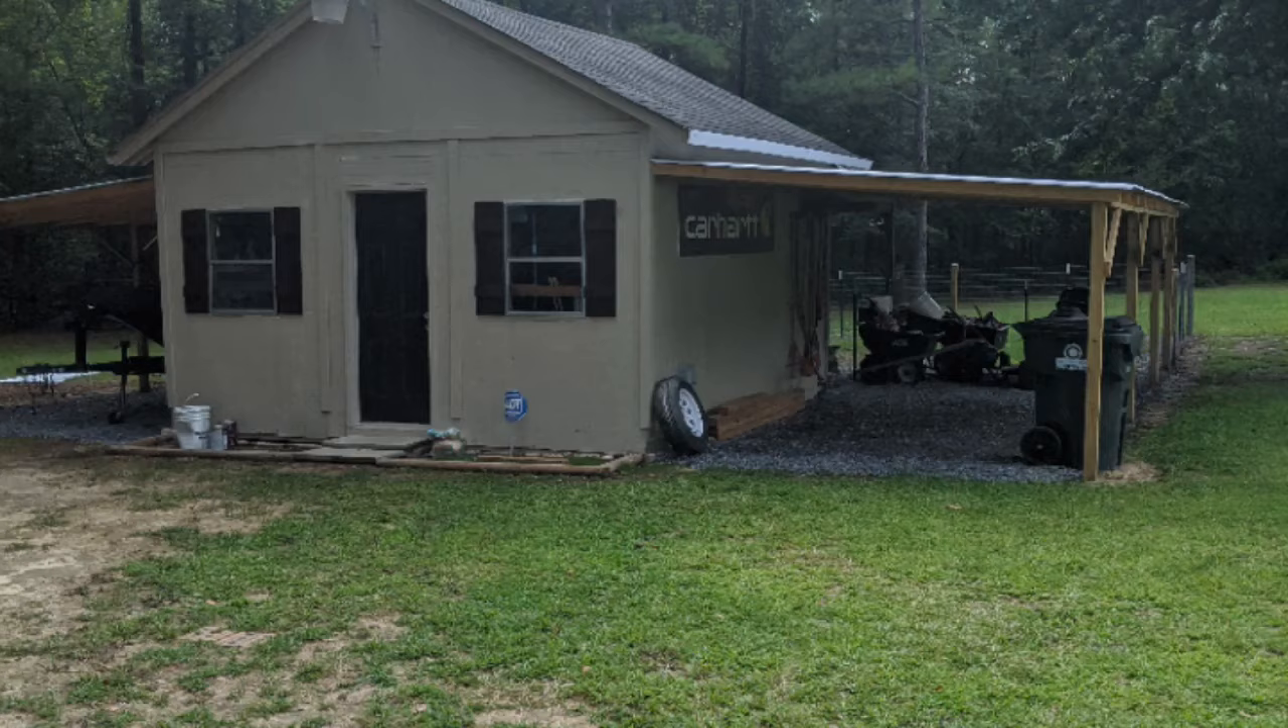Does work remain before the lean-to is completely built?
No.